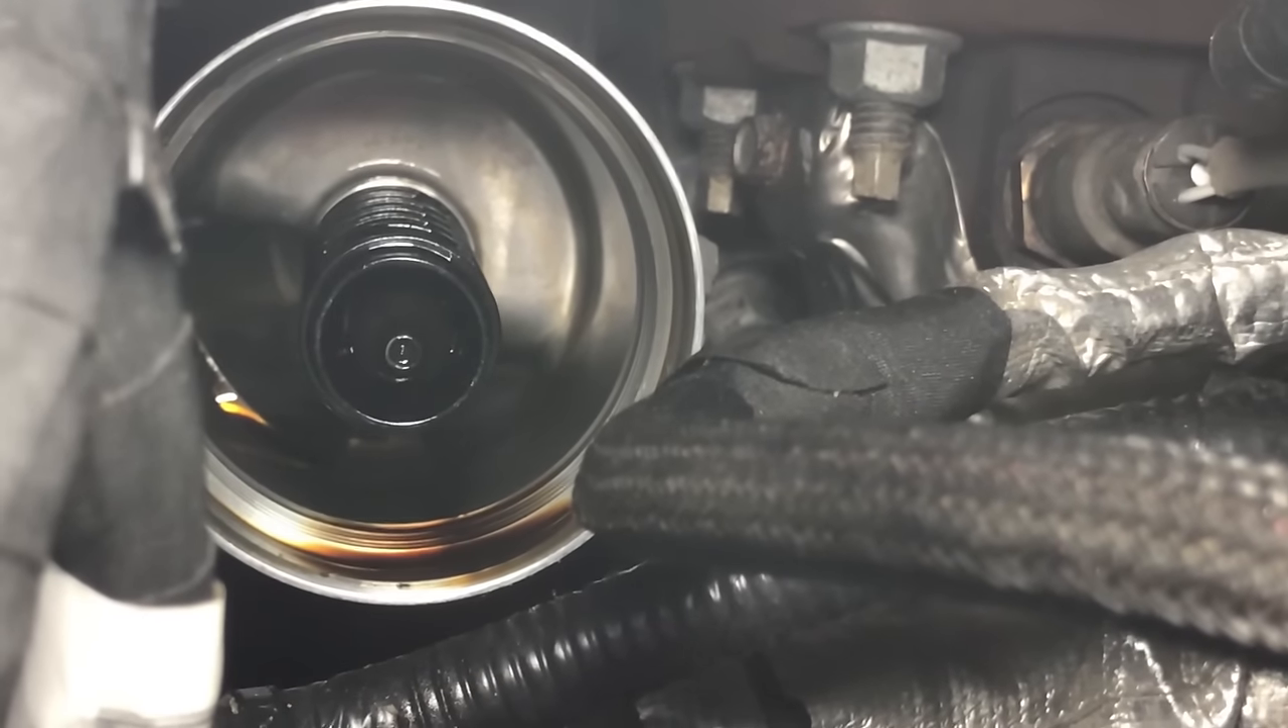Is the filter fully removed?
Yes.